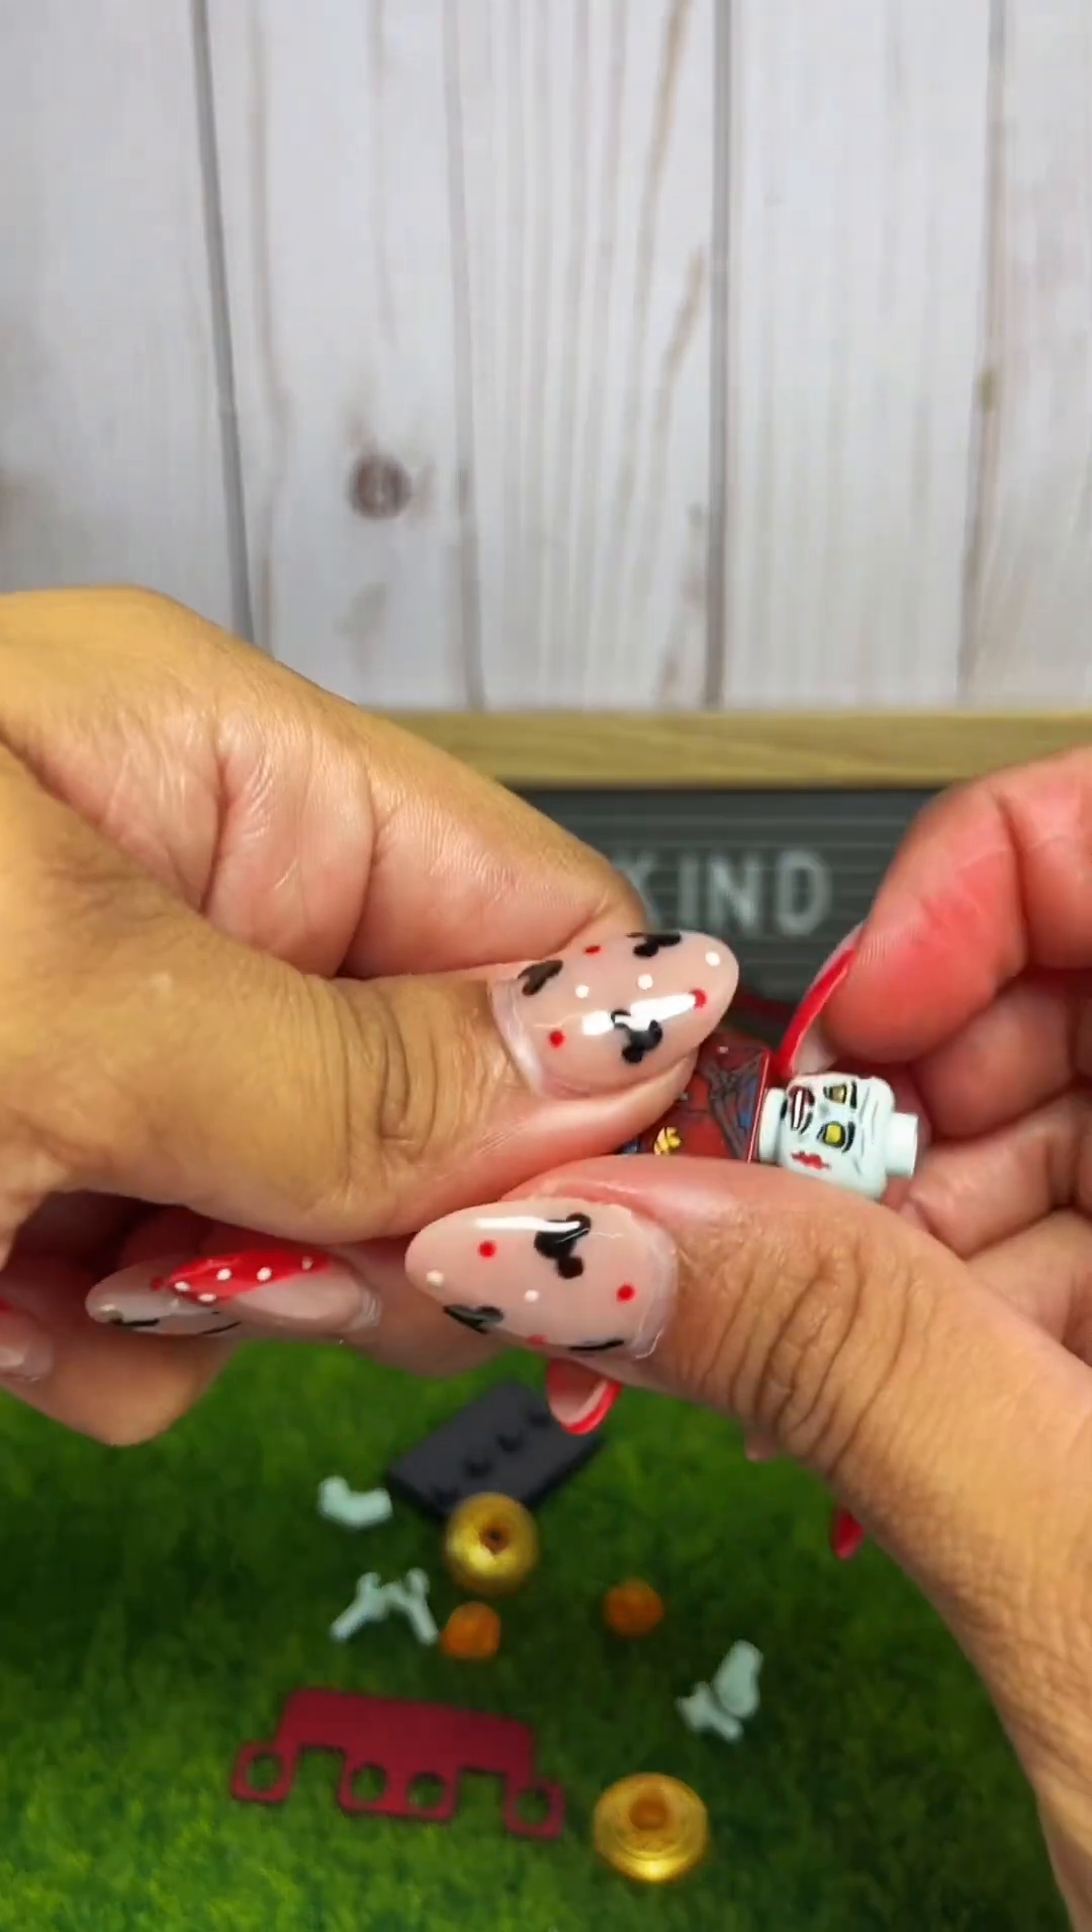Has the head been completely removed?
No.